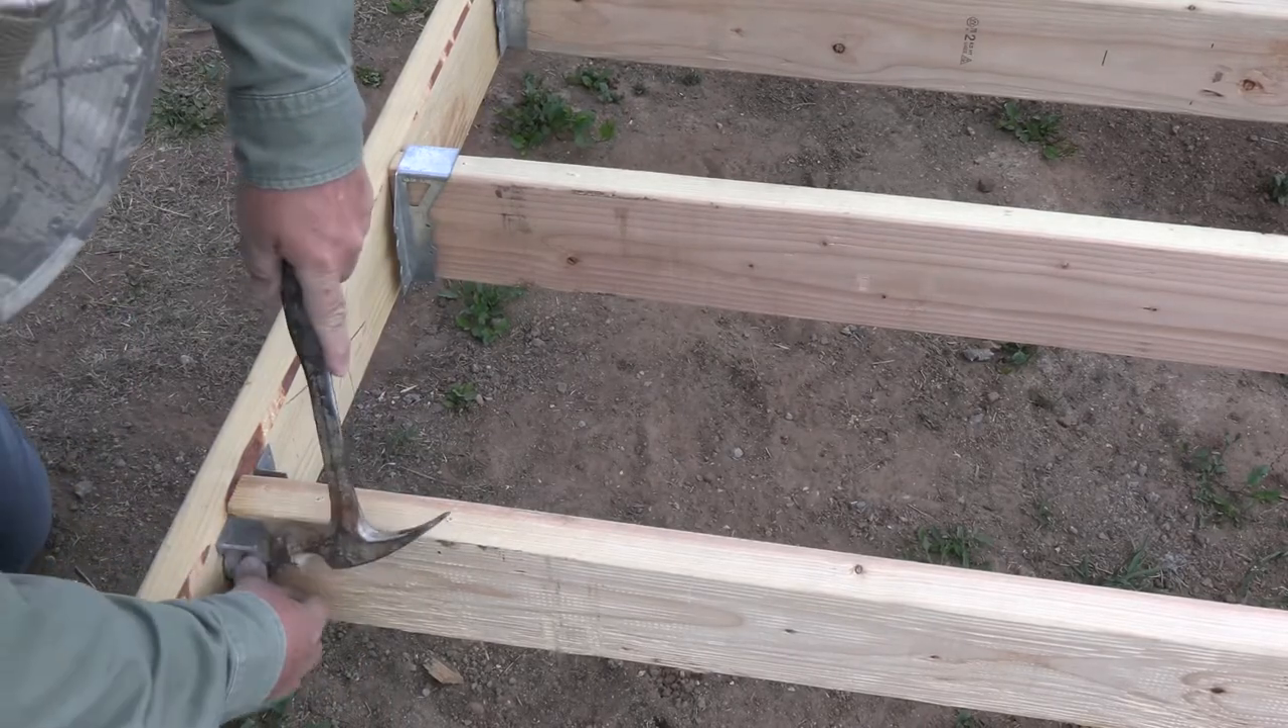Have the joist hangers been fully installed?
No.